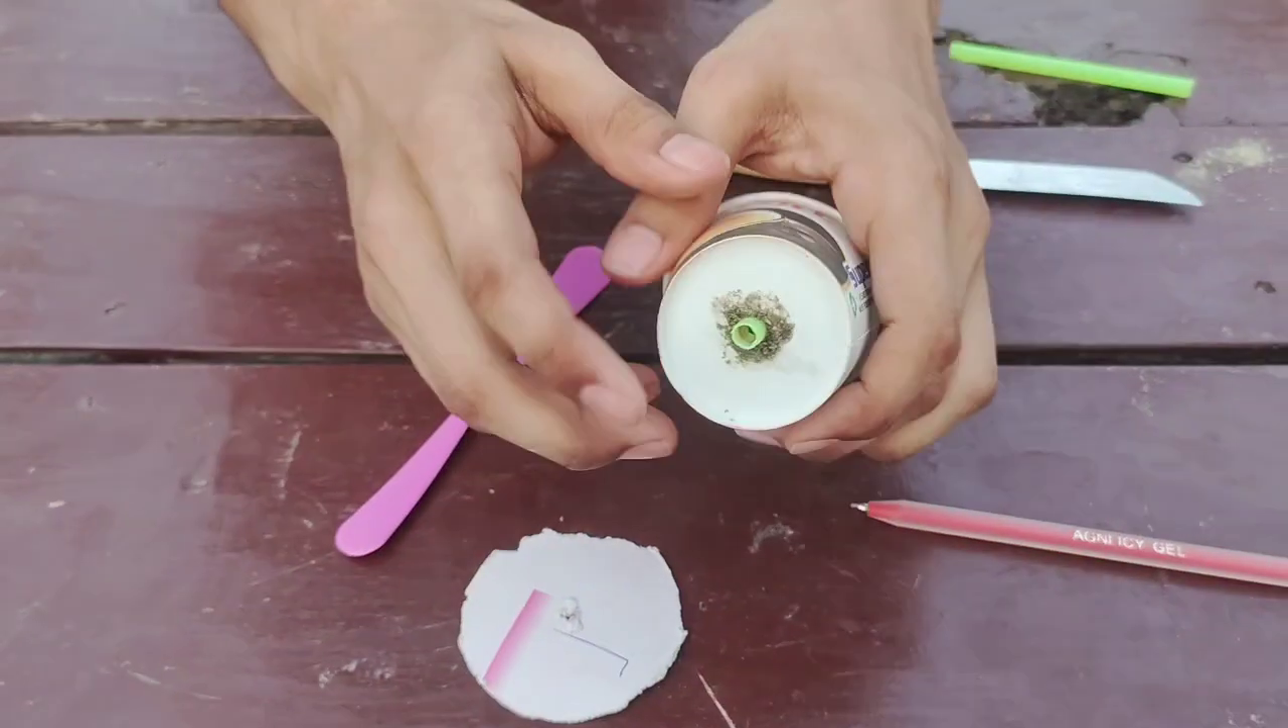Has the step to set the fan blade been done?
No.